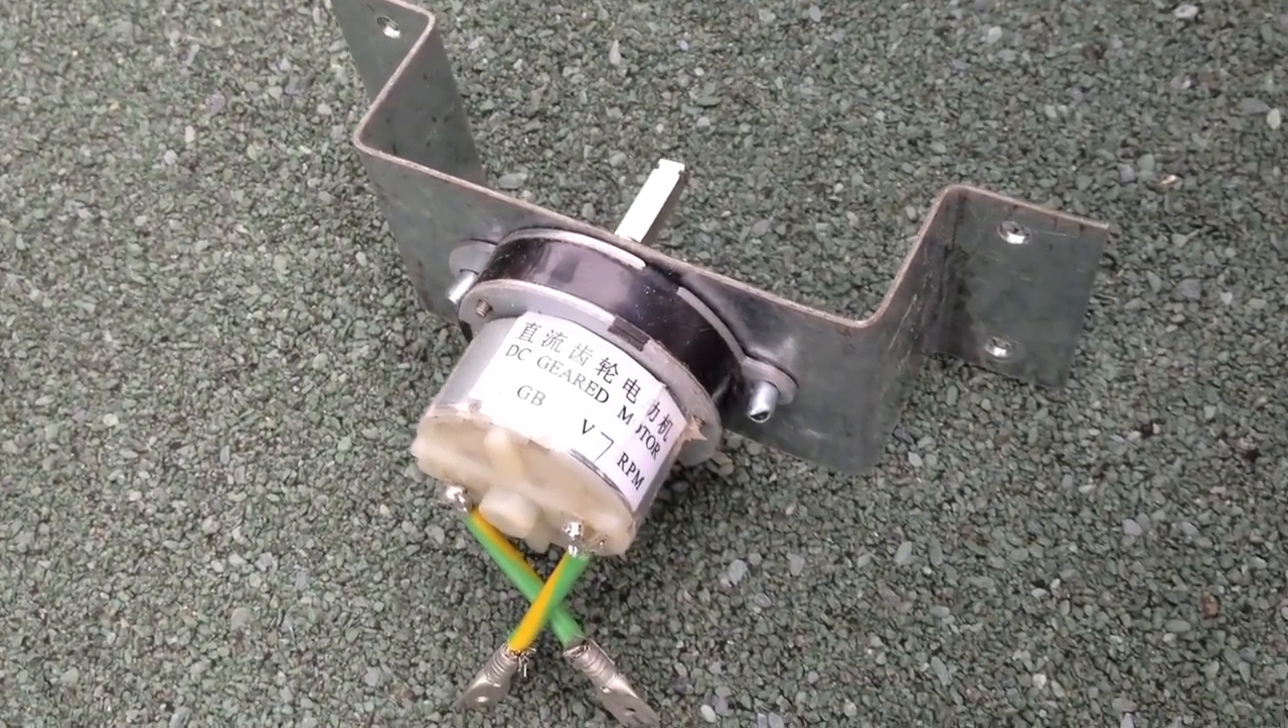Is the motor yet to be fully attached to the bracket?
No.